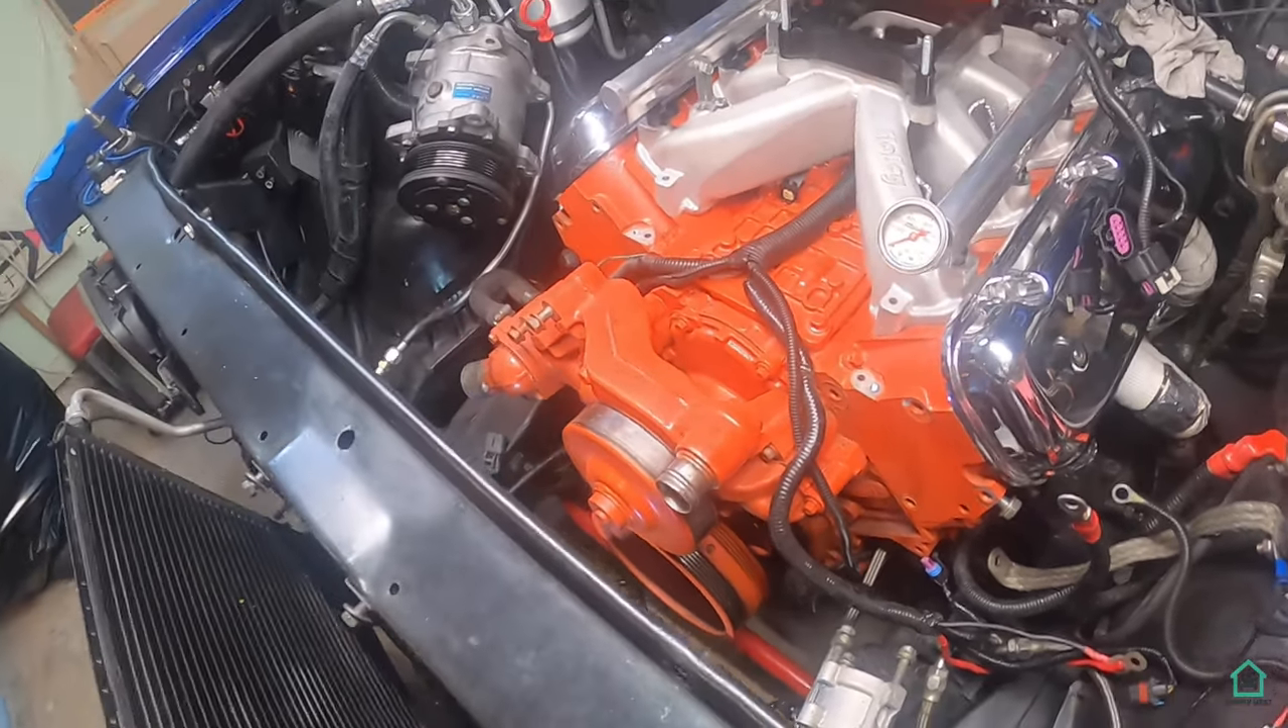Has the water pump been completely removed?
No.